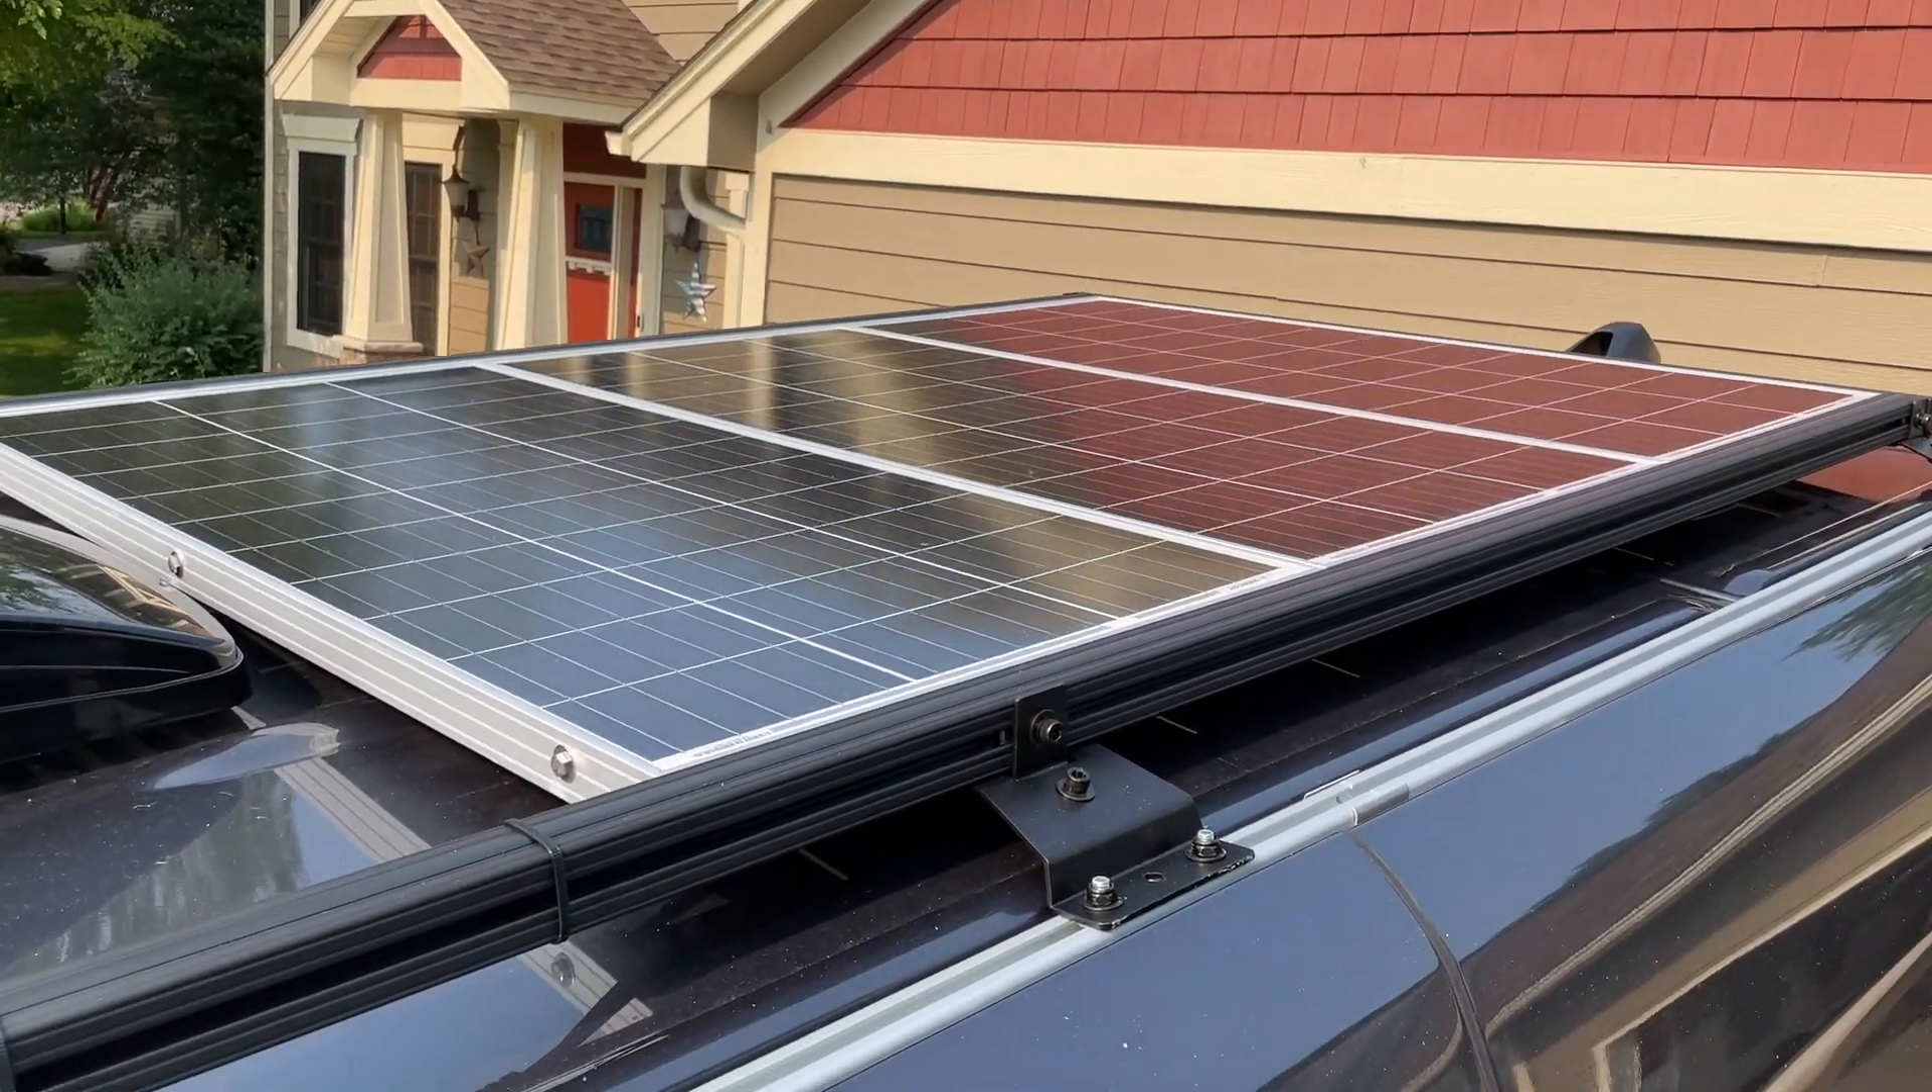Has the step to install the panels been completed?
Yes.